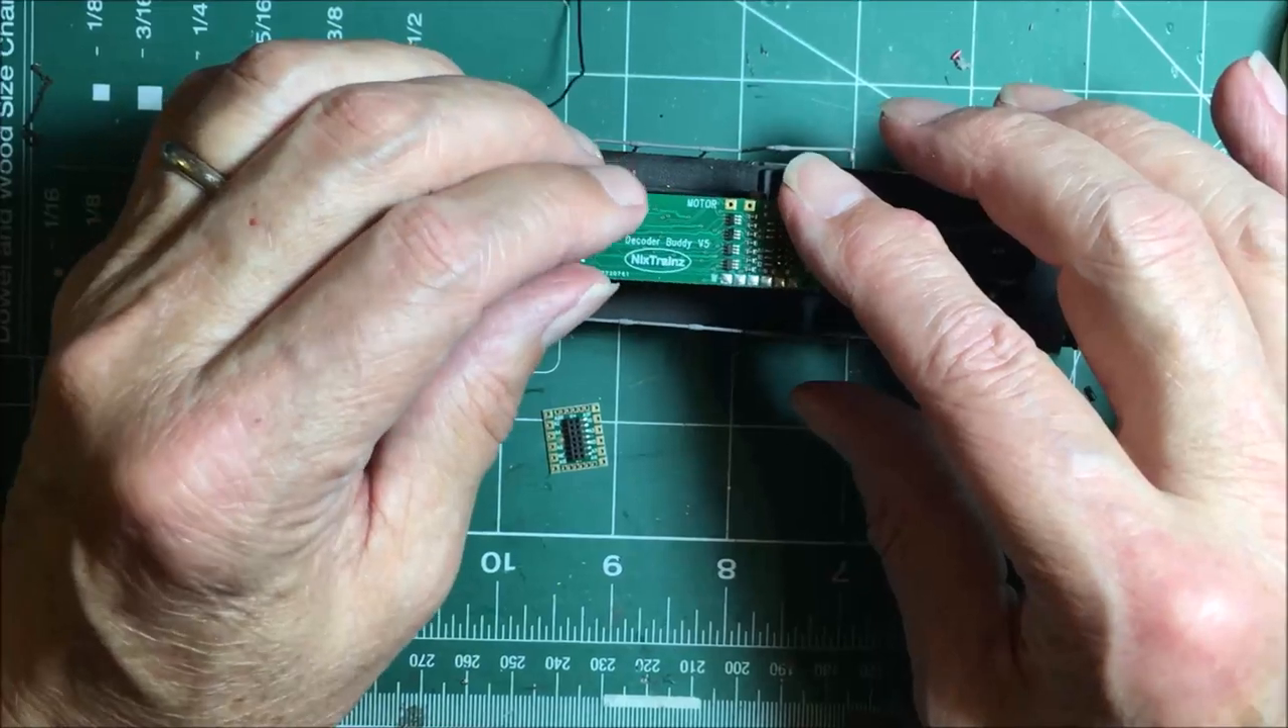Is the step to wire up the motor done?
No.